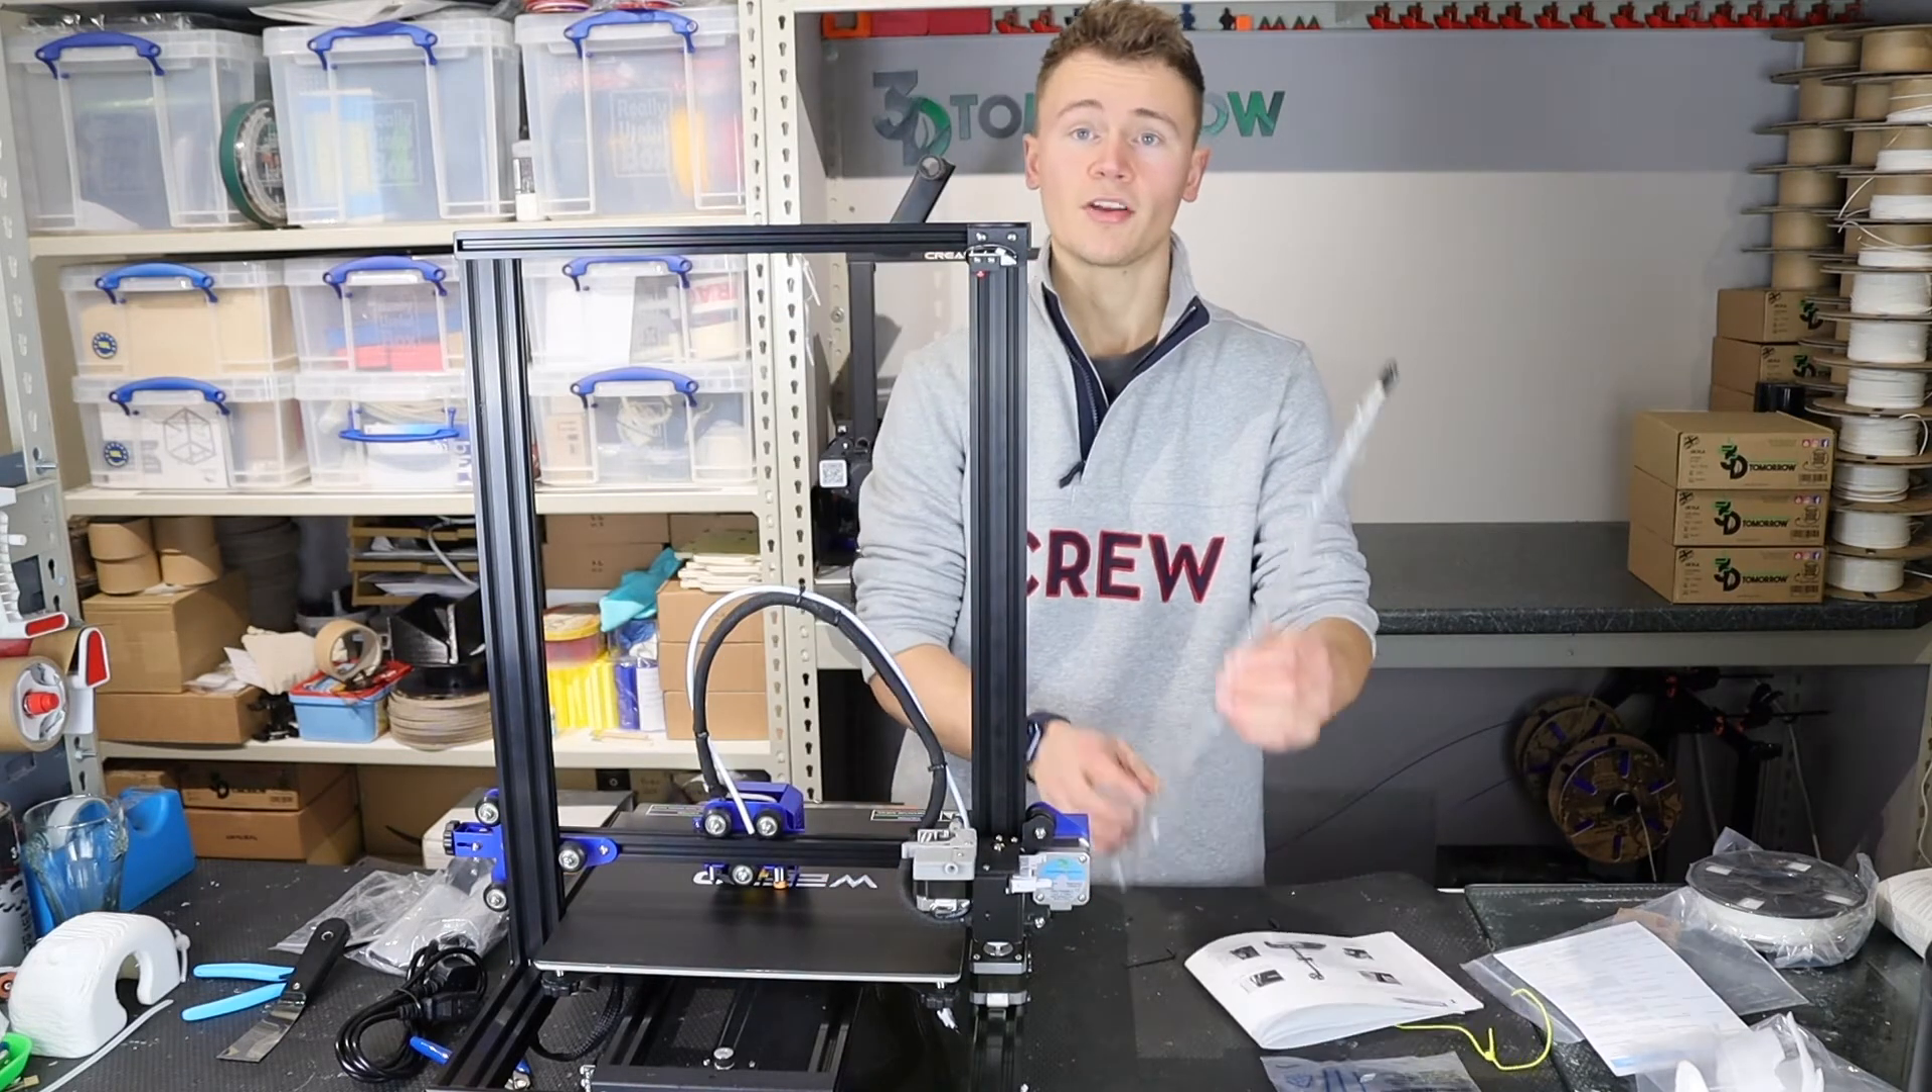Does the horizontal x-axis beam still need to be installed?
No.